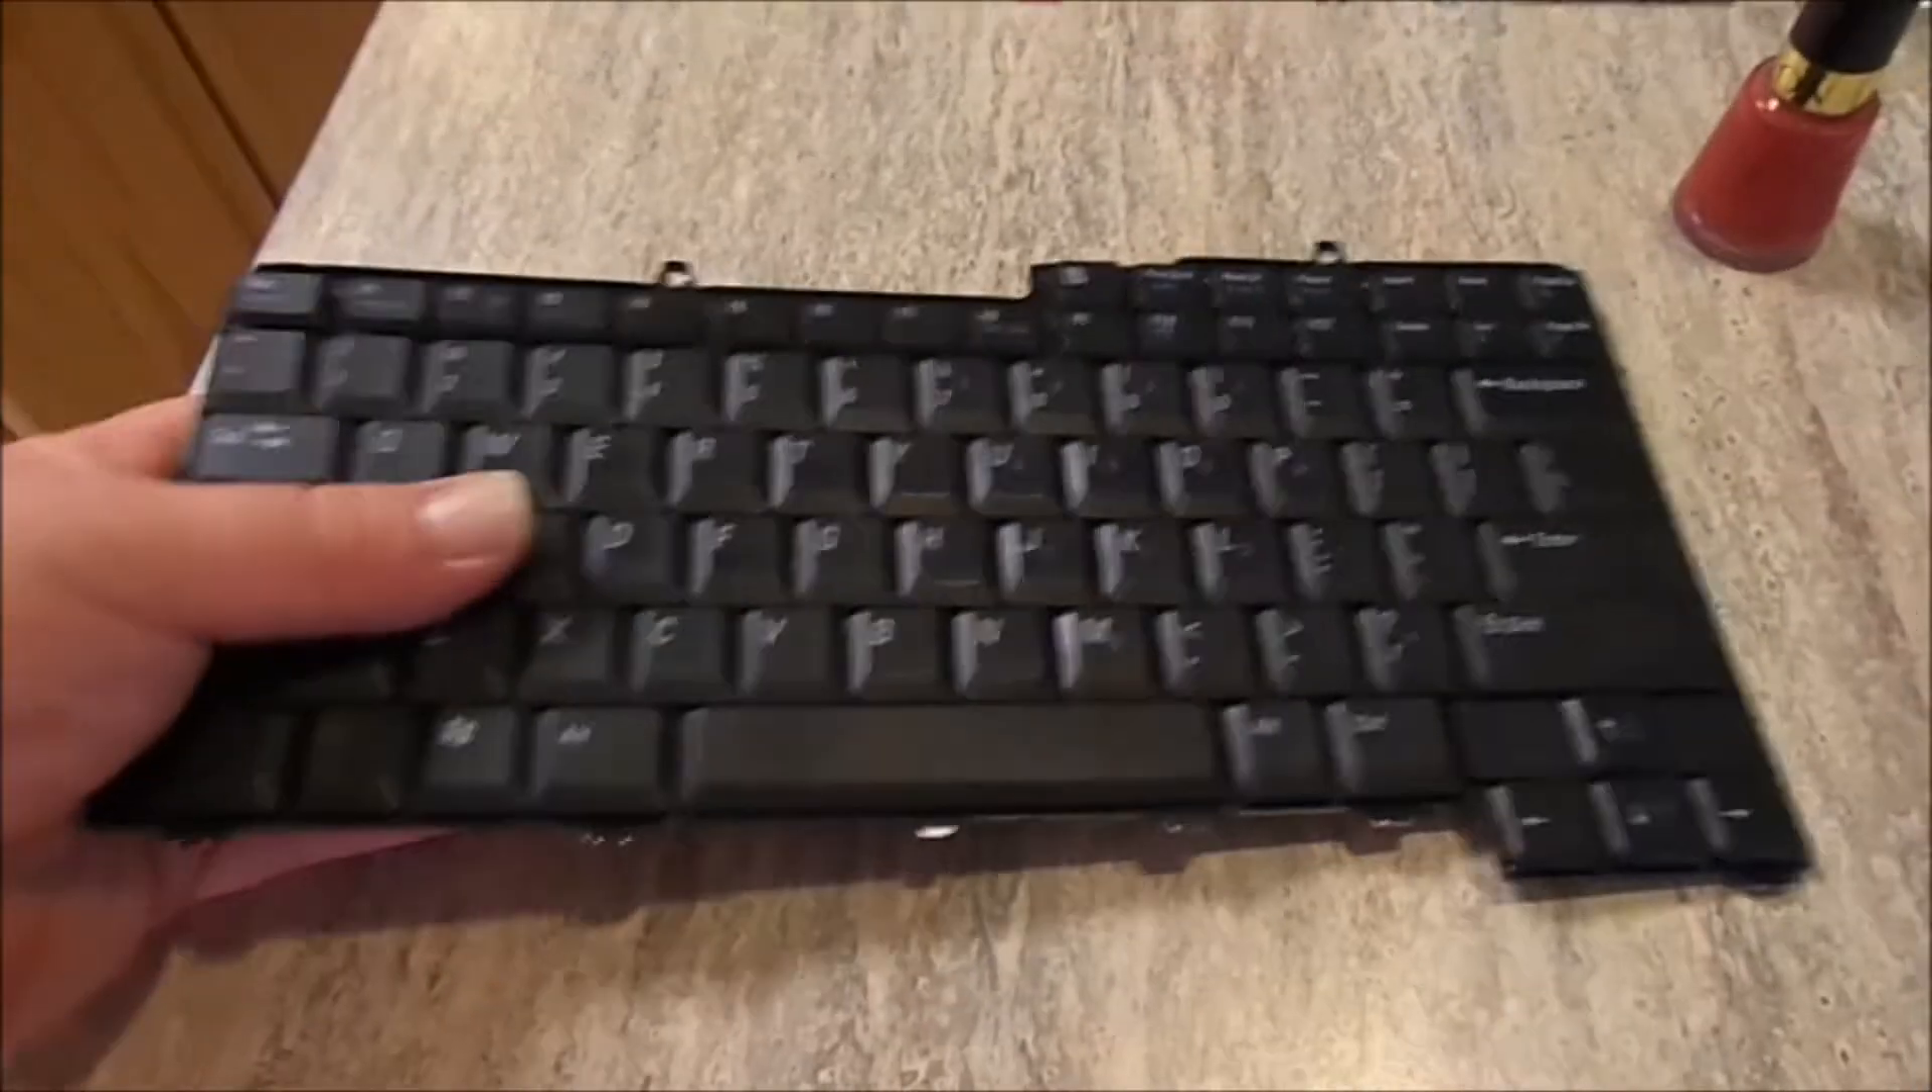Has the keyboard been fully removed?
Yes.